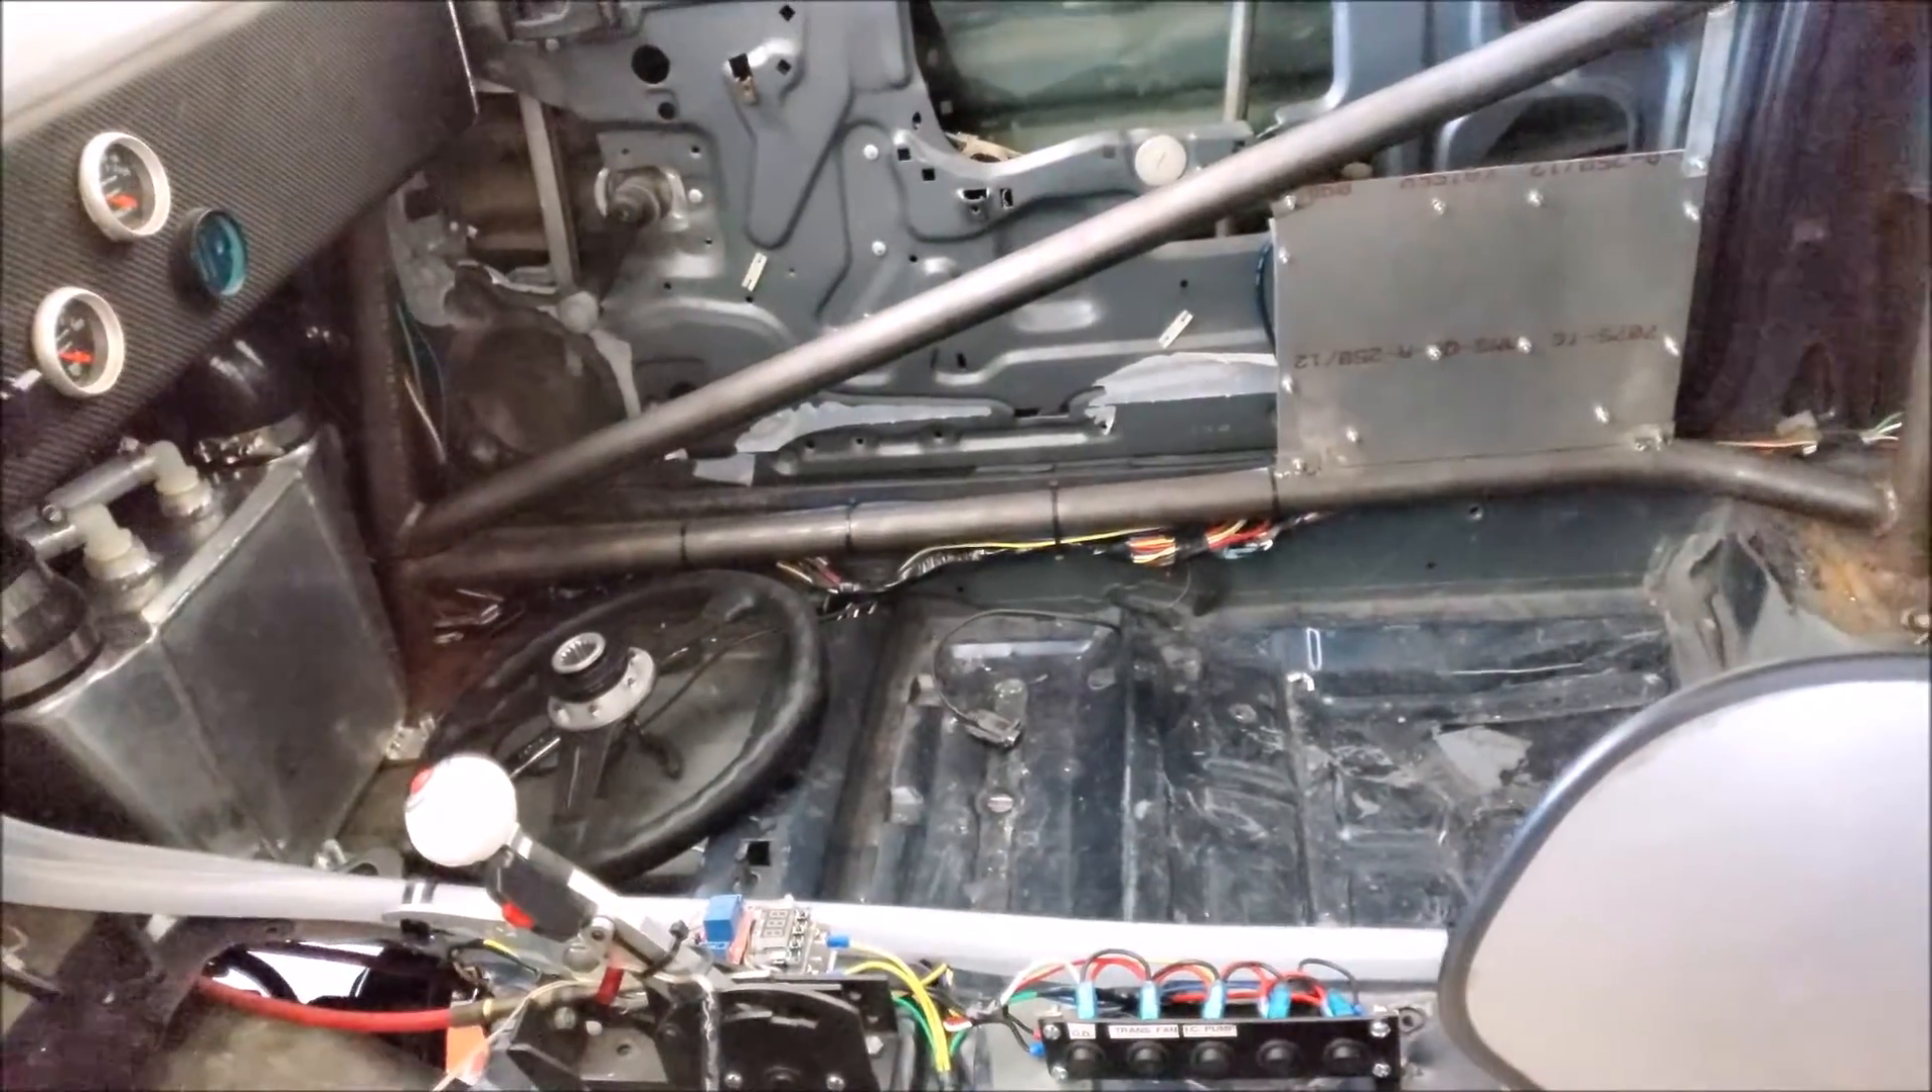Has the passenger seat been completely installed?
No.